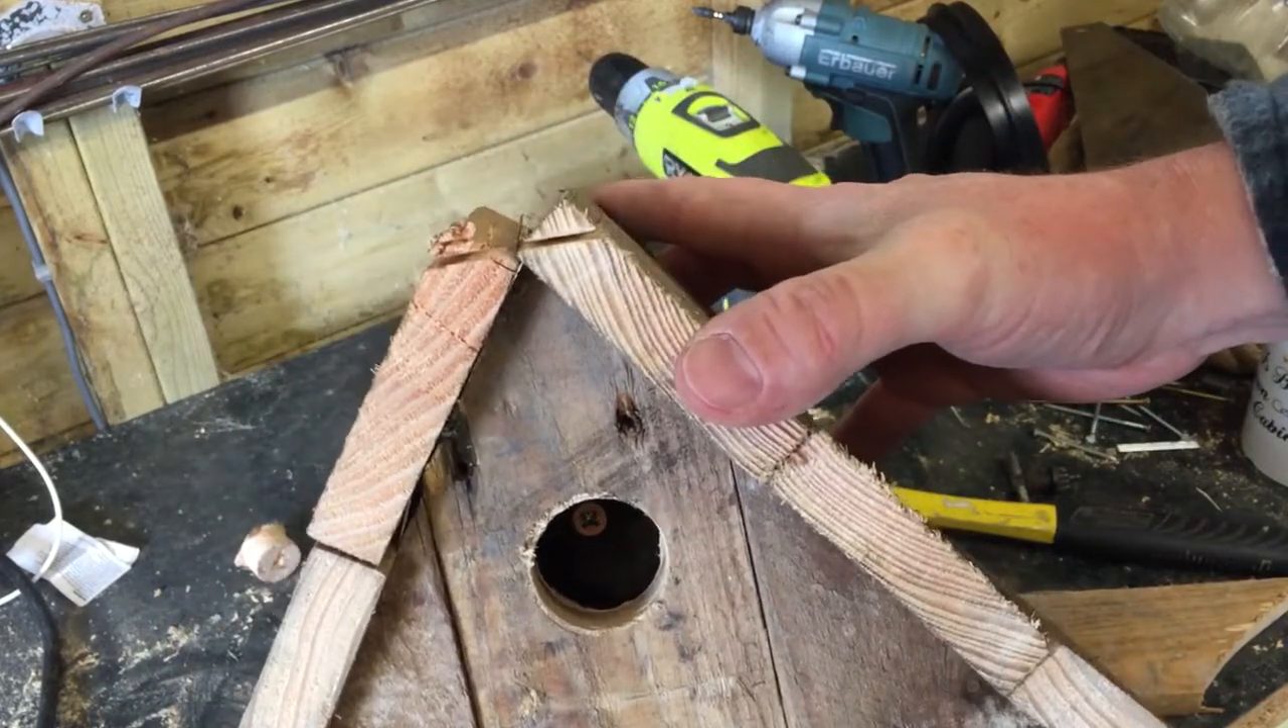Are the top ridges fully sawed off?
No.